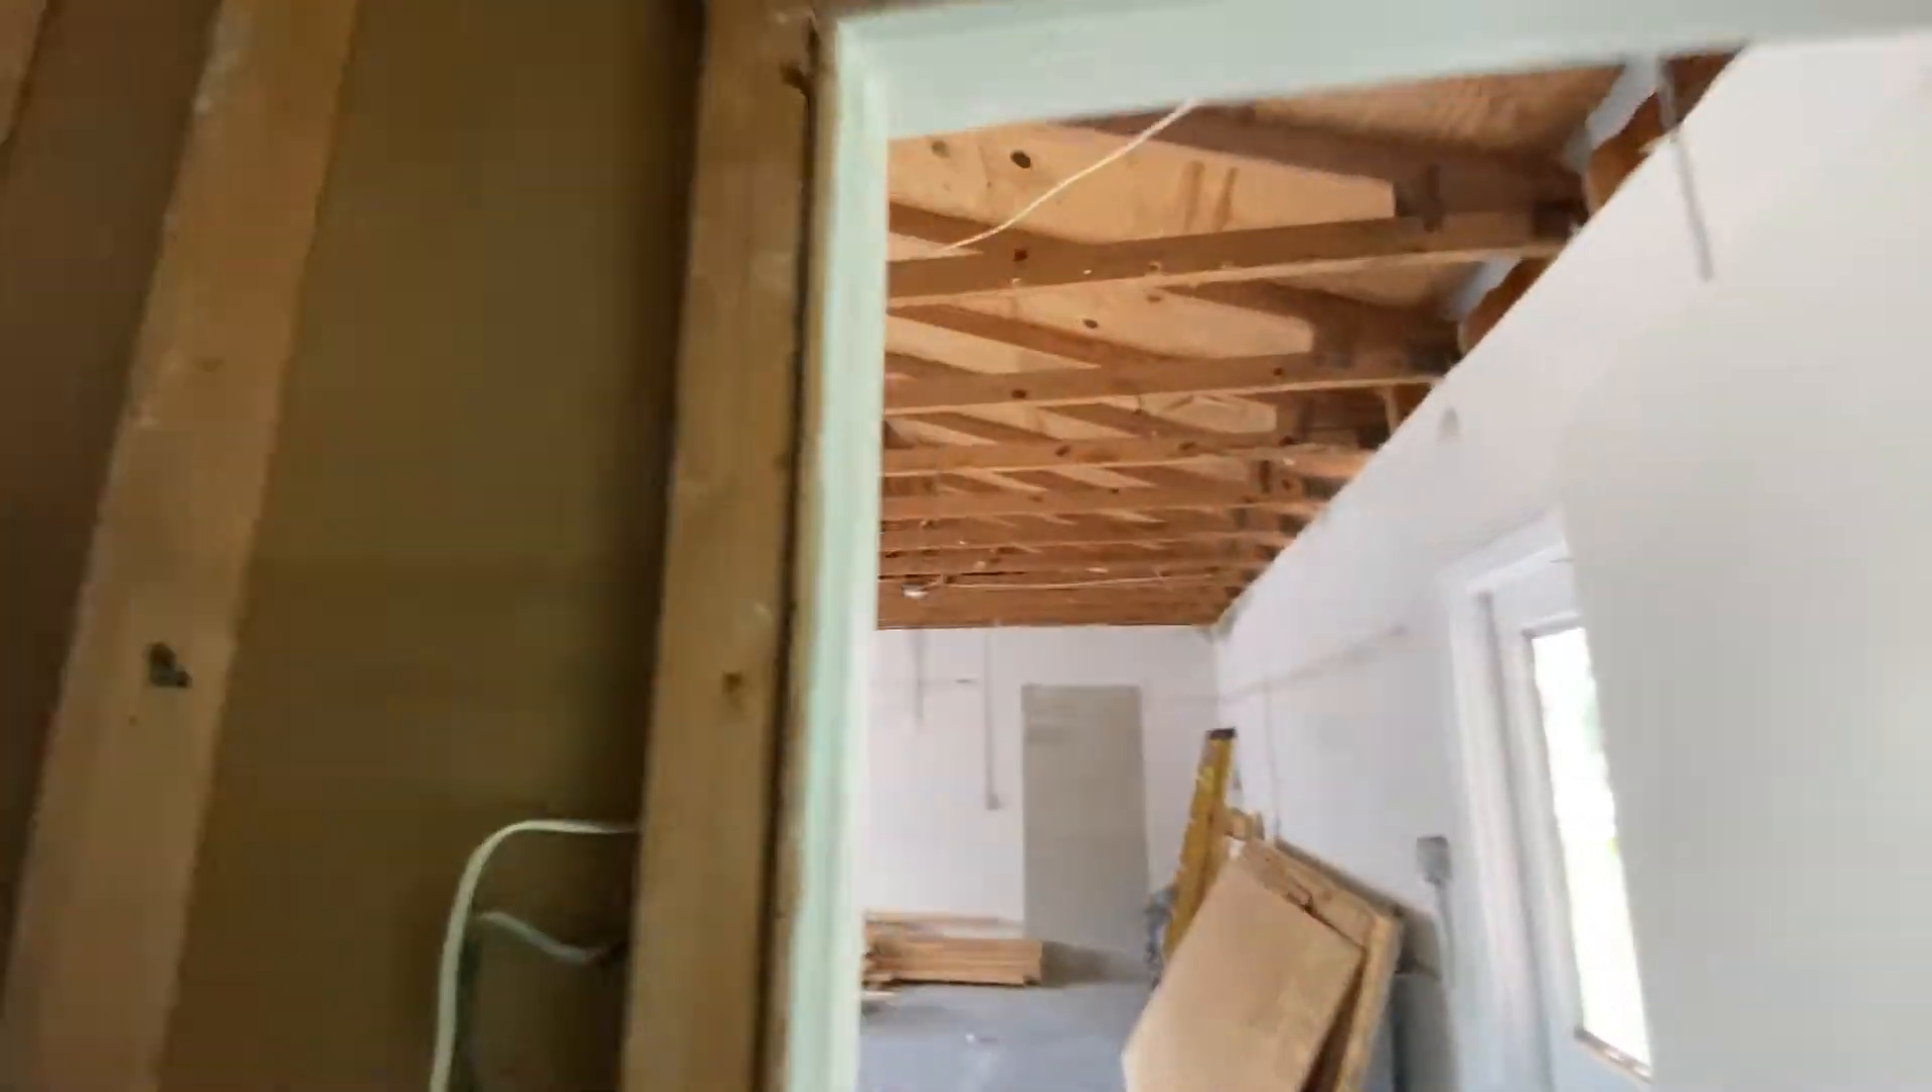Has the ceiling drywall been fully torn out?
Yes.